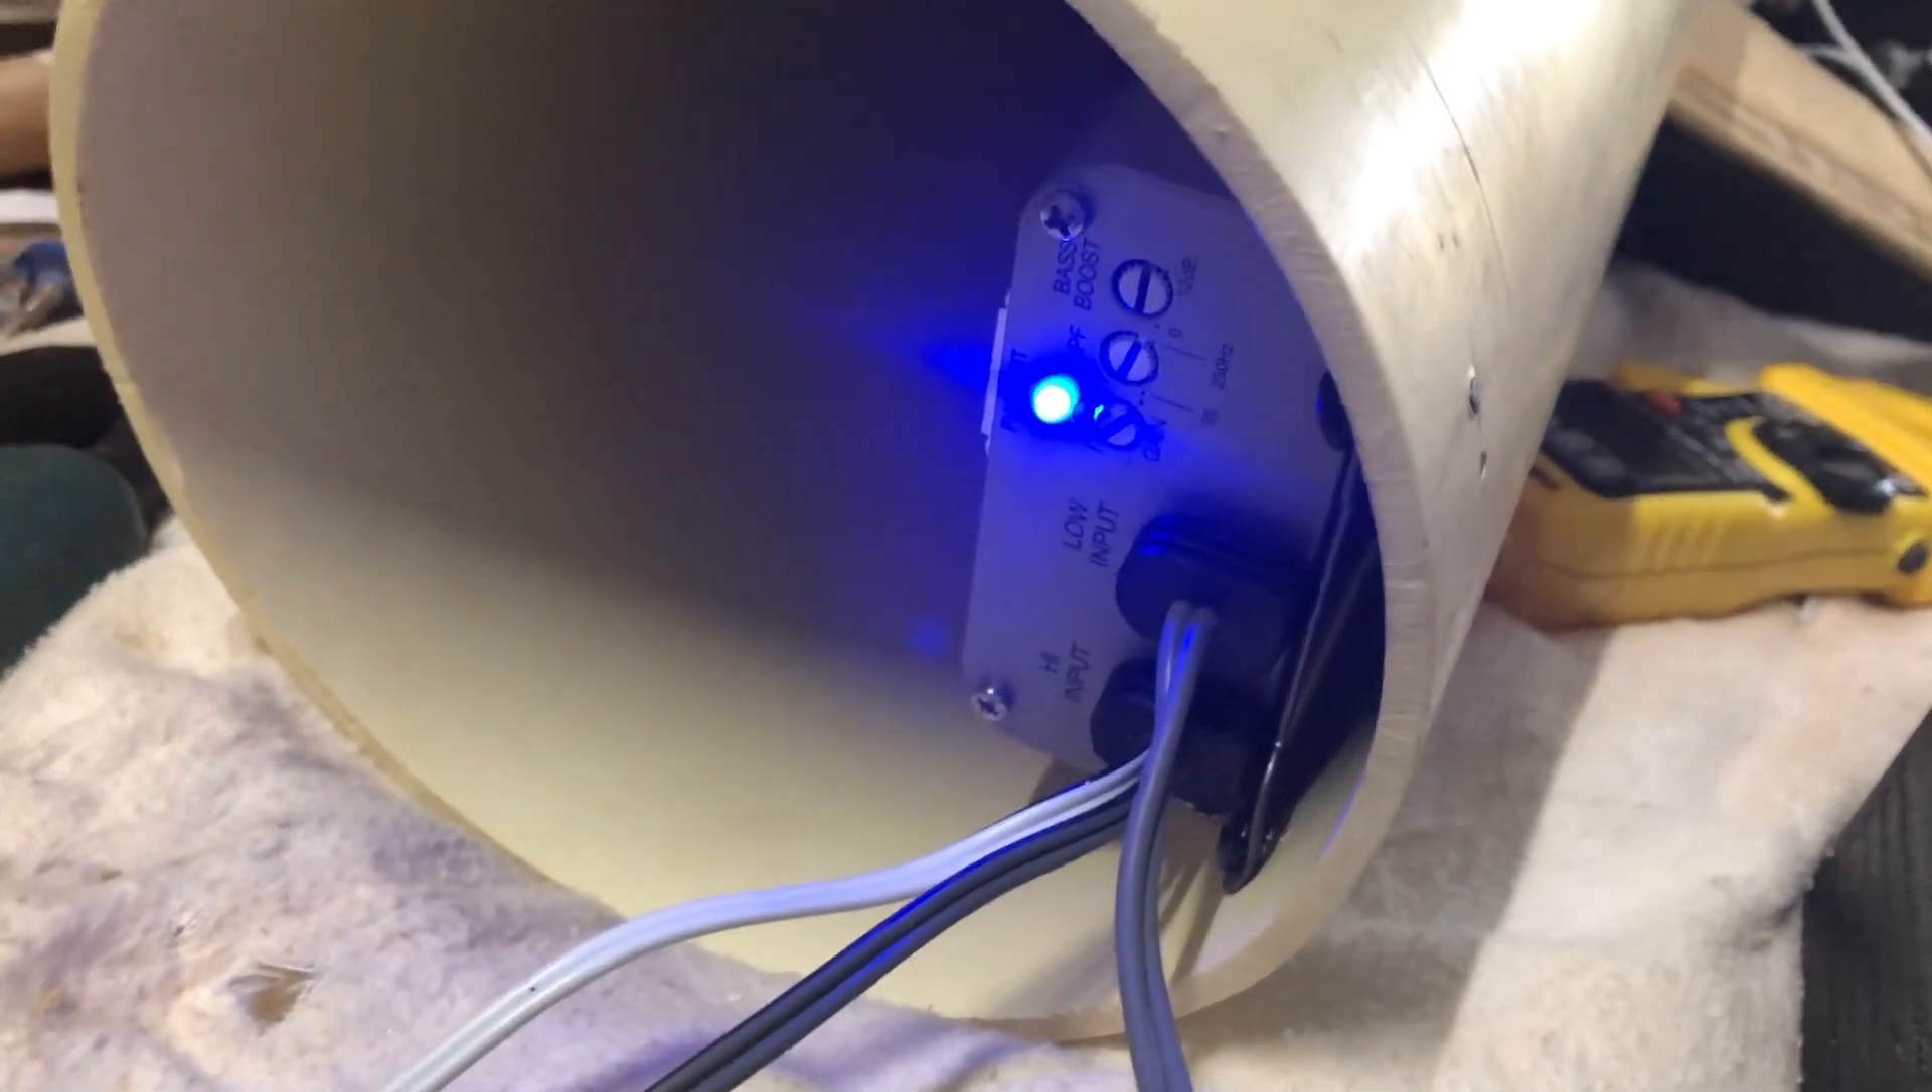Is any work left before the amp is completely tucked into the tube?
No.